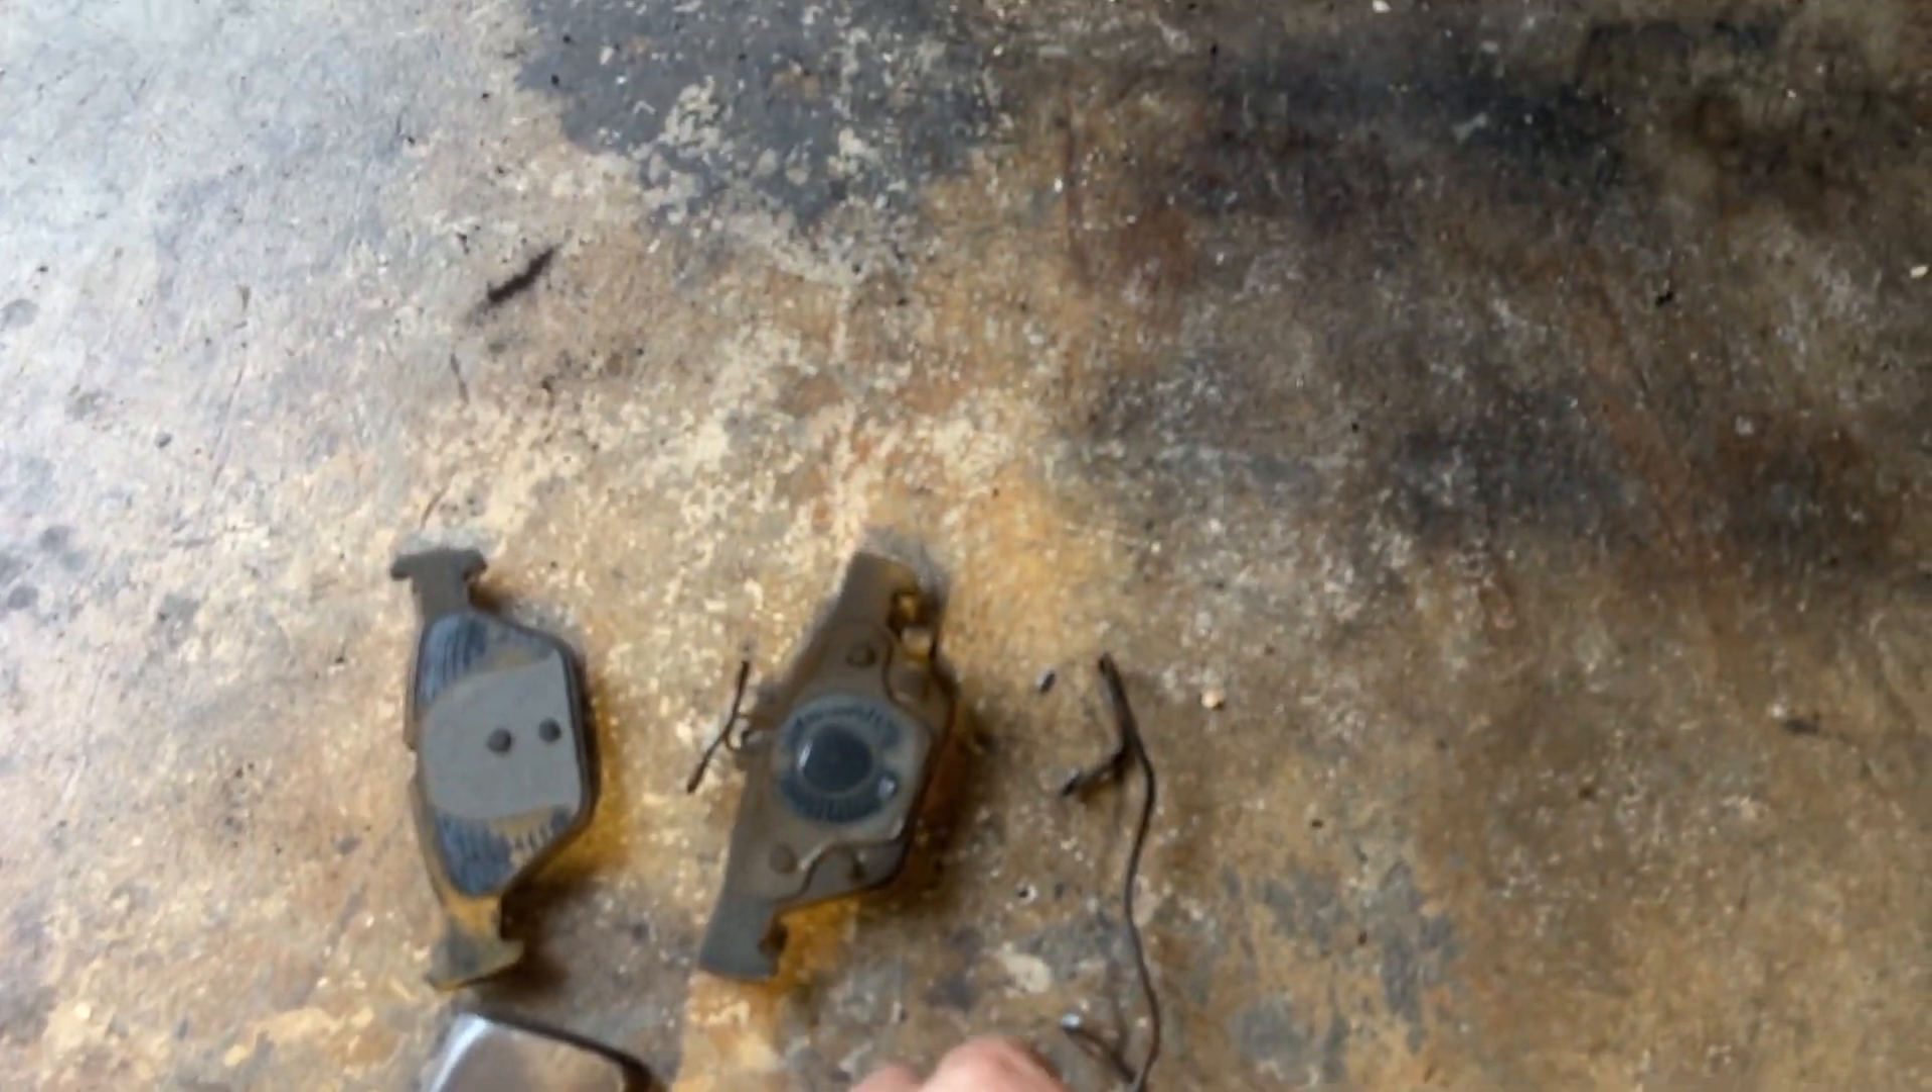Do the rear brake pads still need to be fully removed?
No.